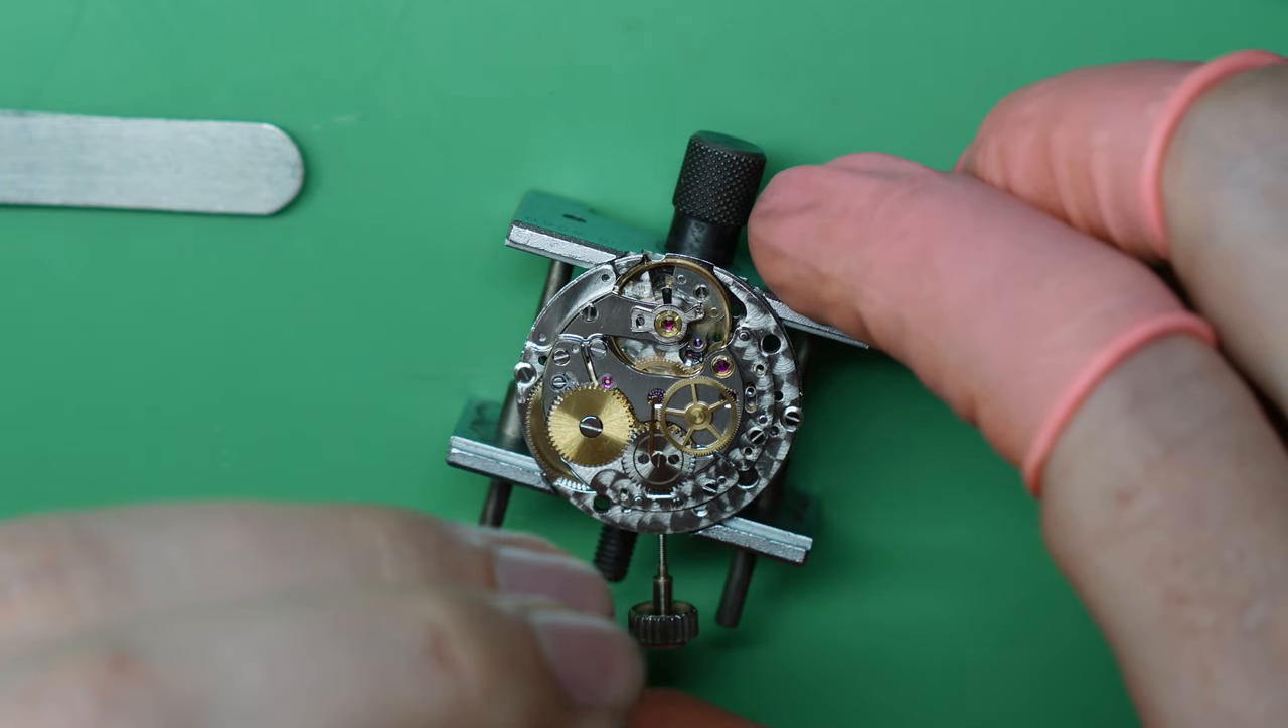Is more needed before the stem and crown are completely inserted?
No.